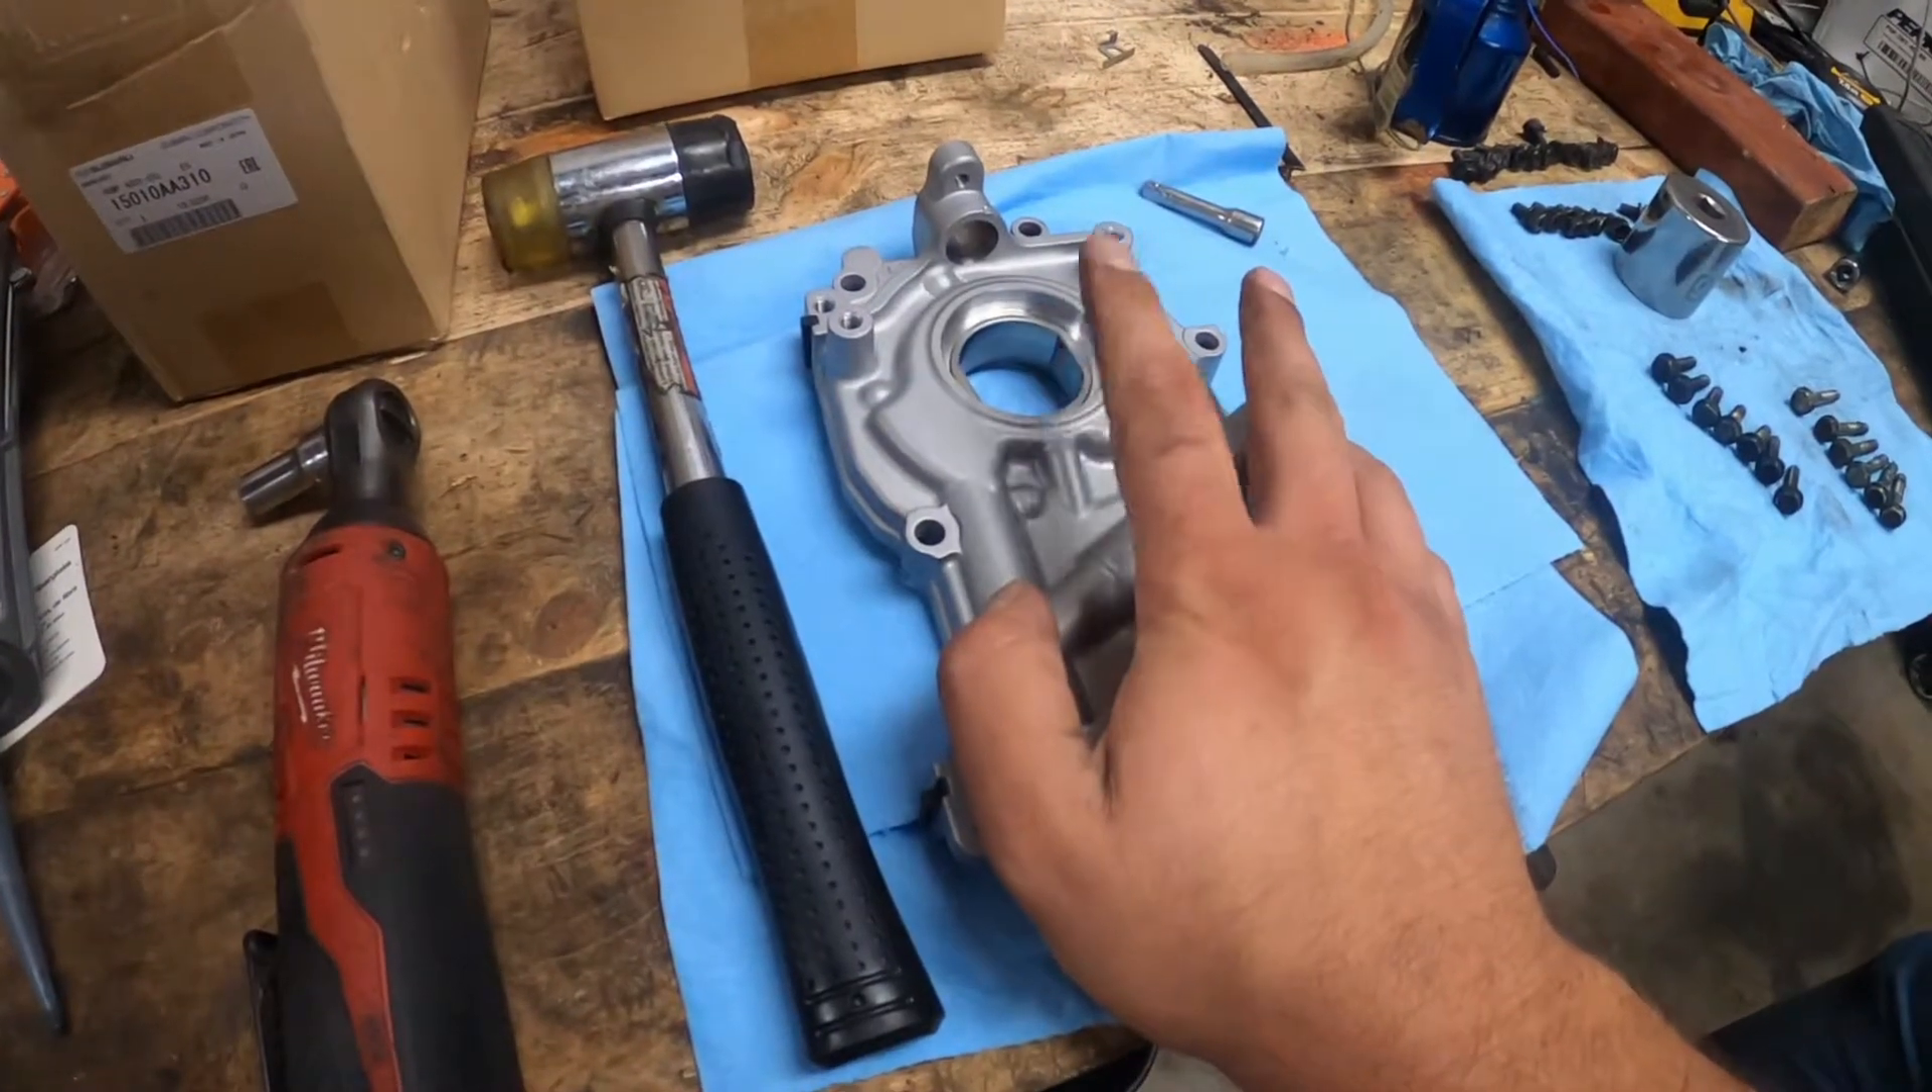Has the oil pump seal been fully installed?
No.